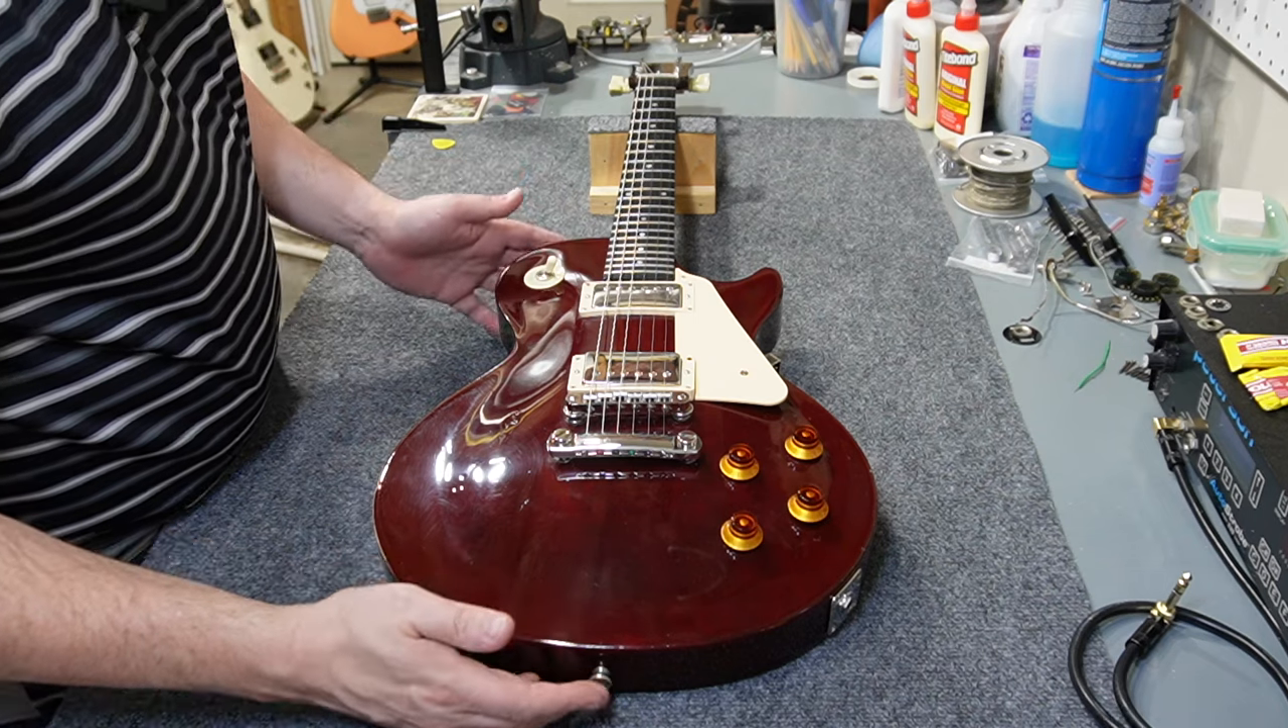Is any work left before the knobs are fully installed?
No.